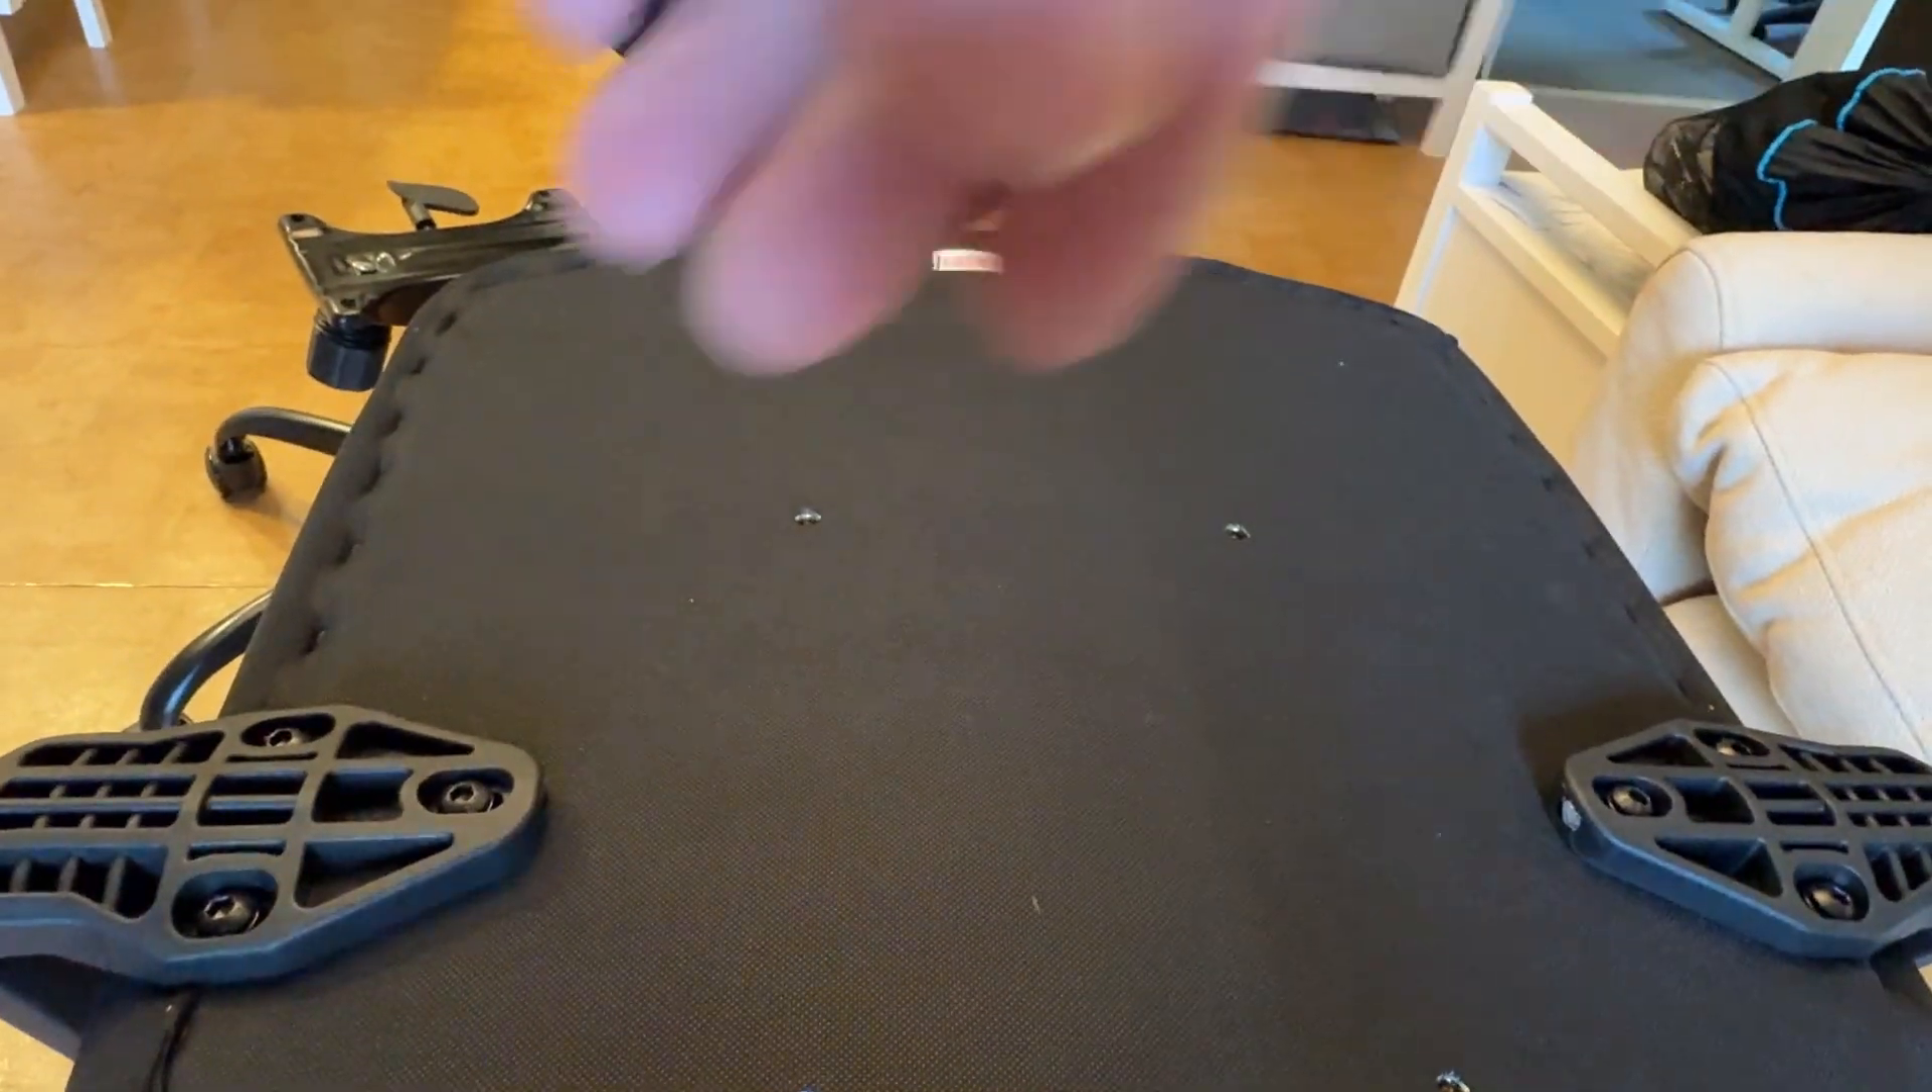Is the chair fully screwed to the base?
No.